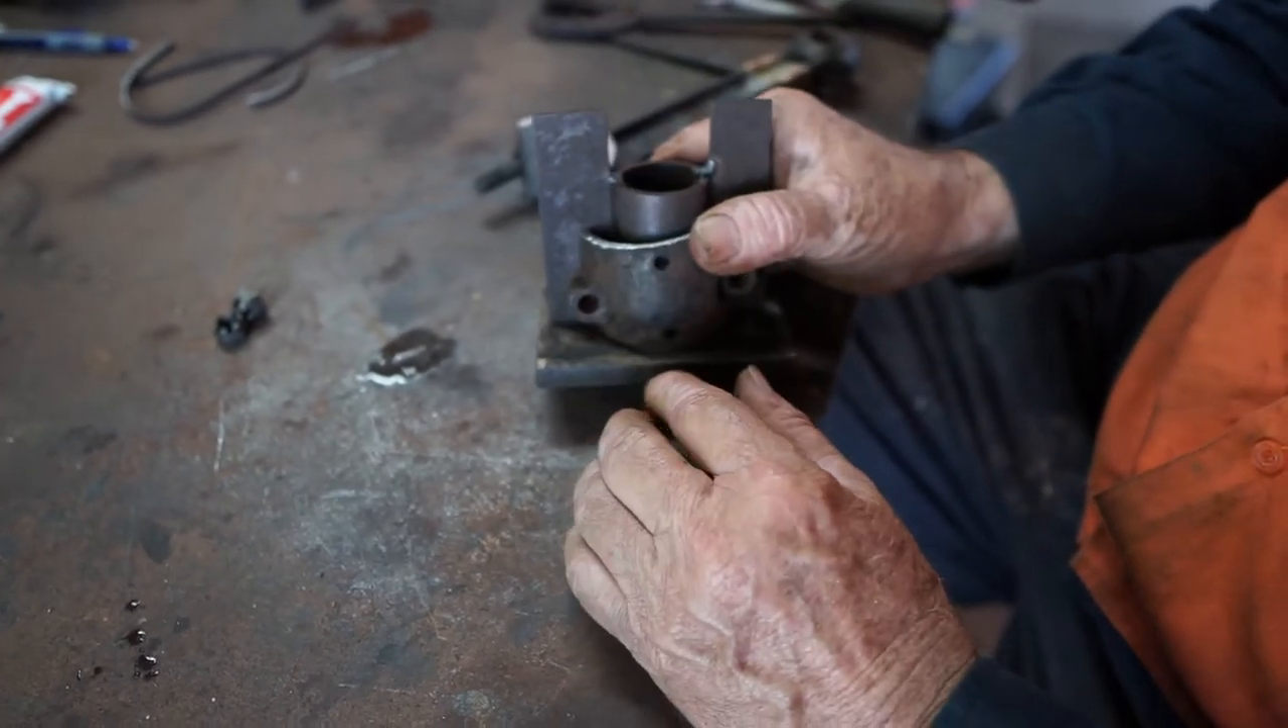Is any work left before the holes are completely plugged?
Yes.